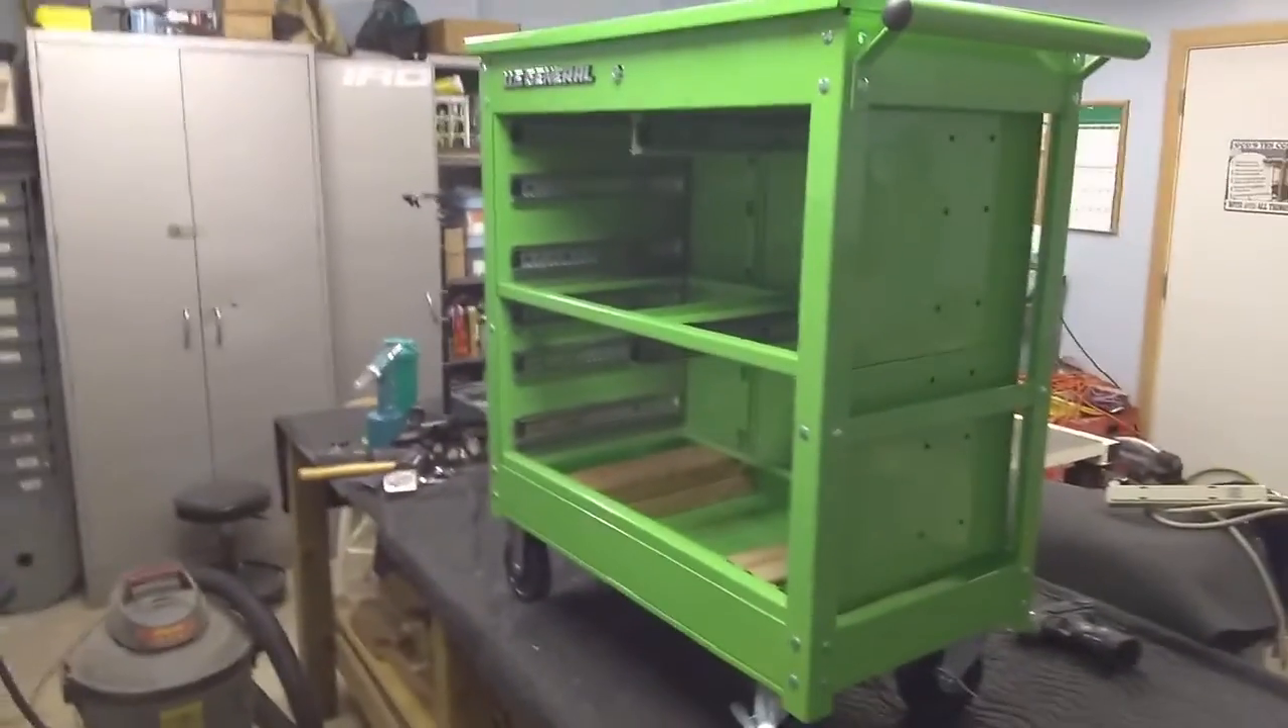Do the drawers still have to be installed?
Yes.